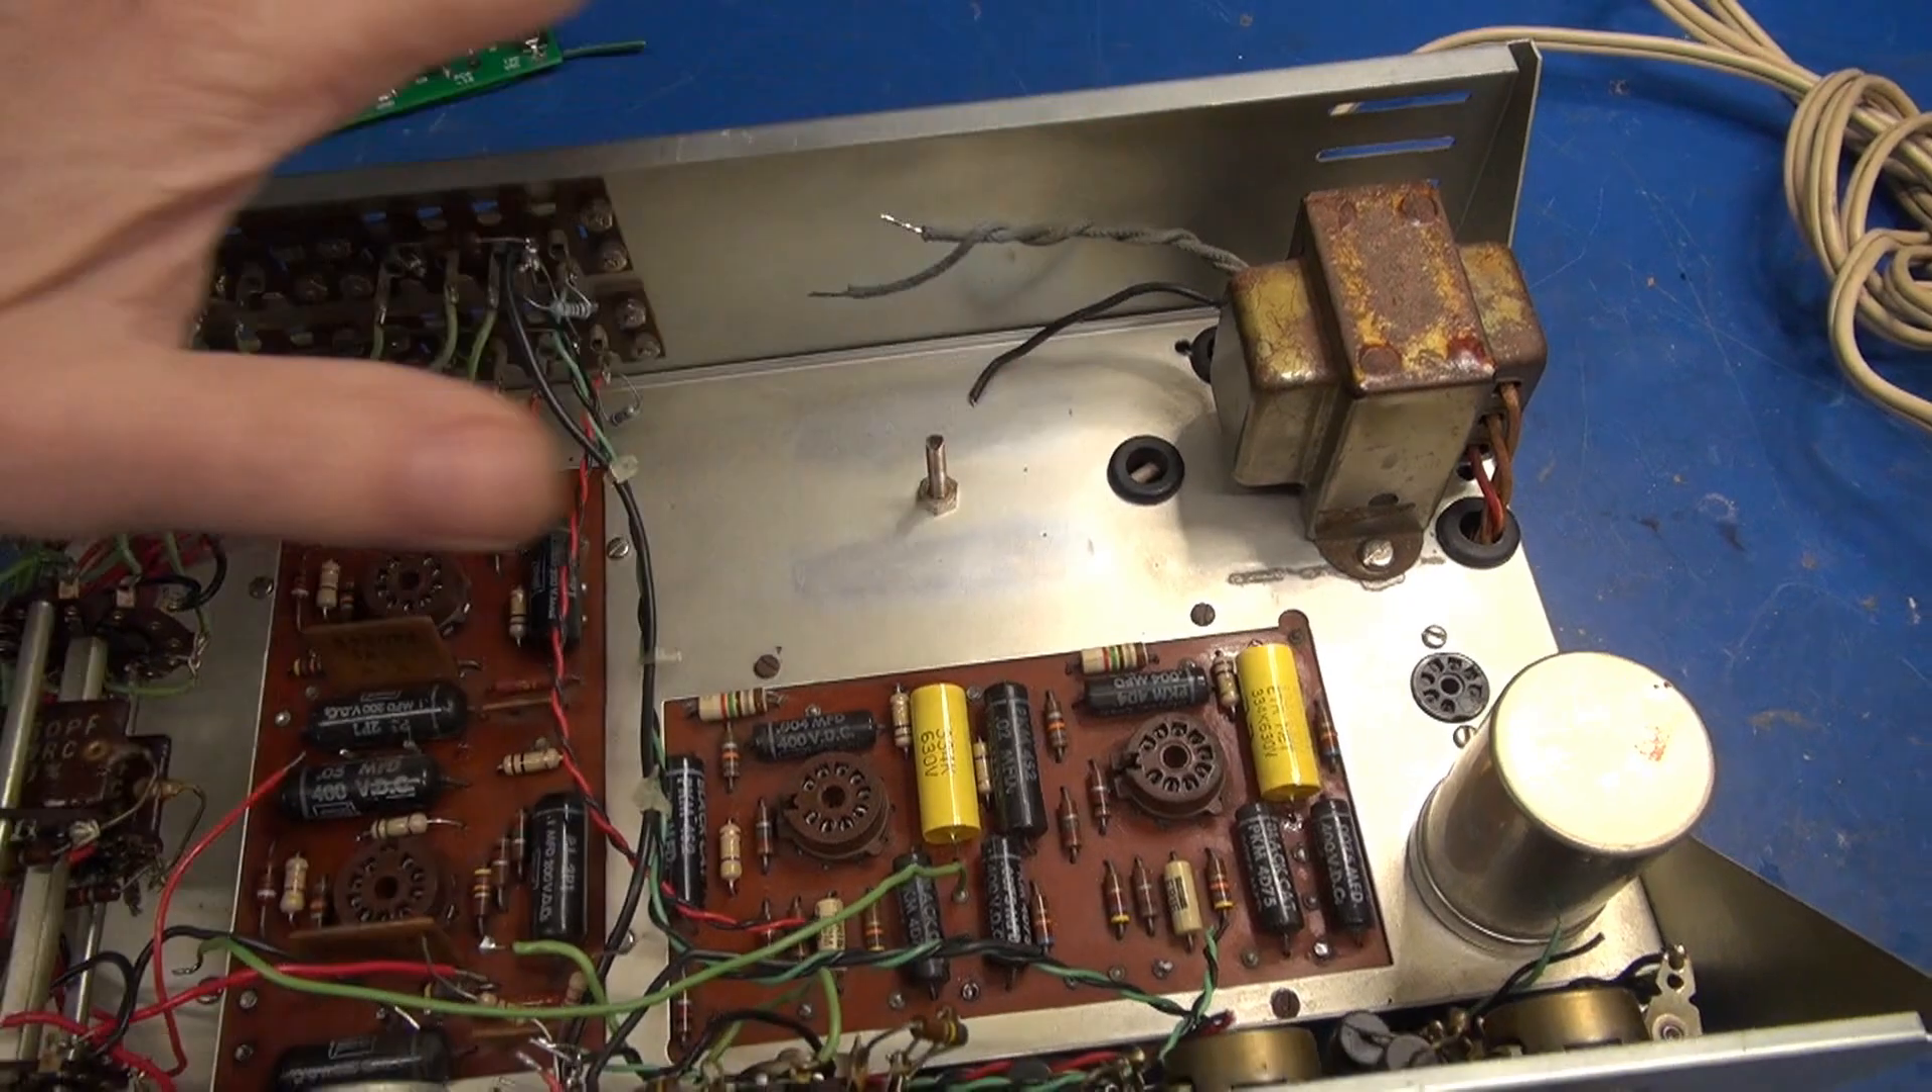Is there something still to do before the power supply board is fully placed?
Yes.